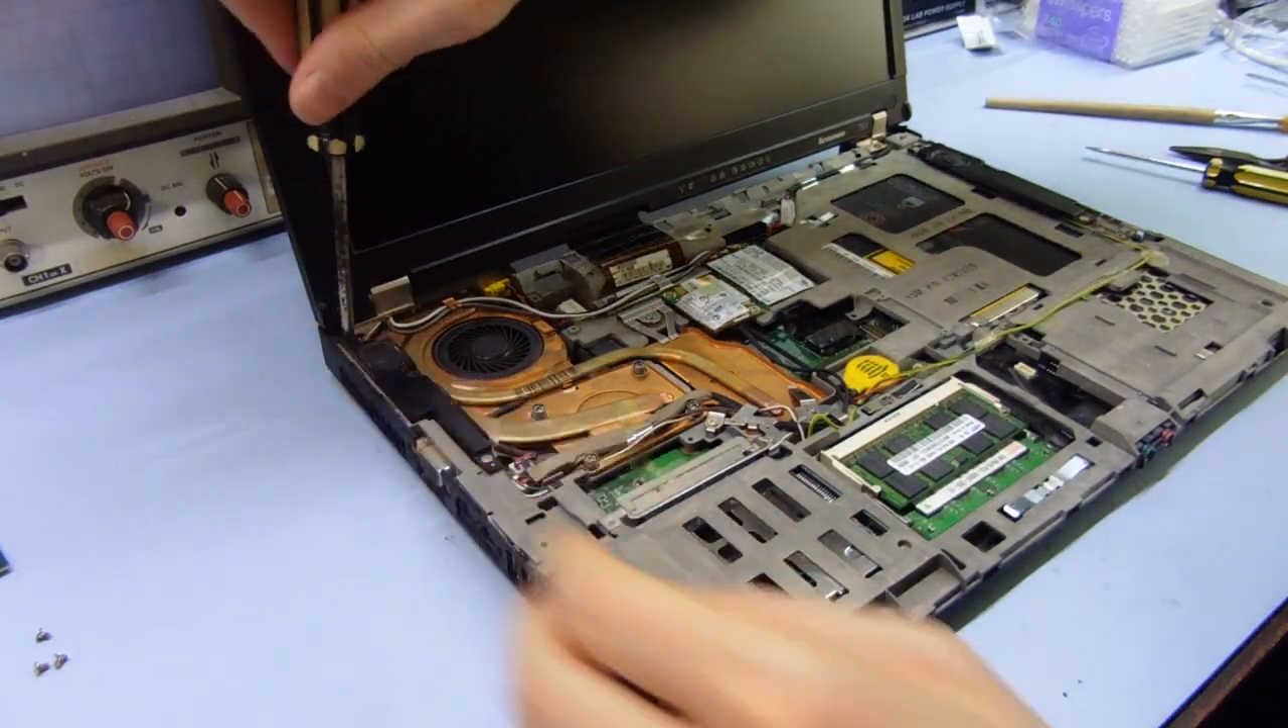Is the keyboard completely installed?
No.